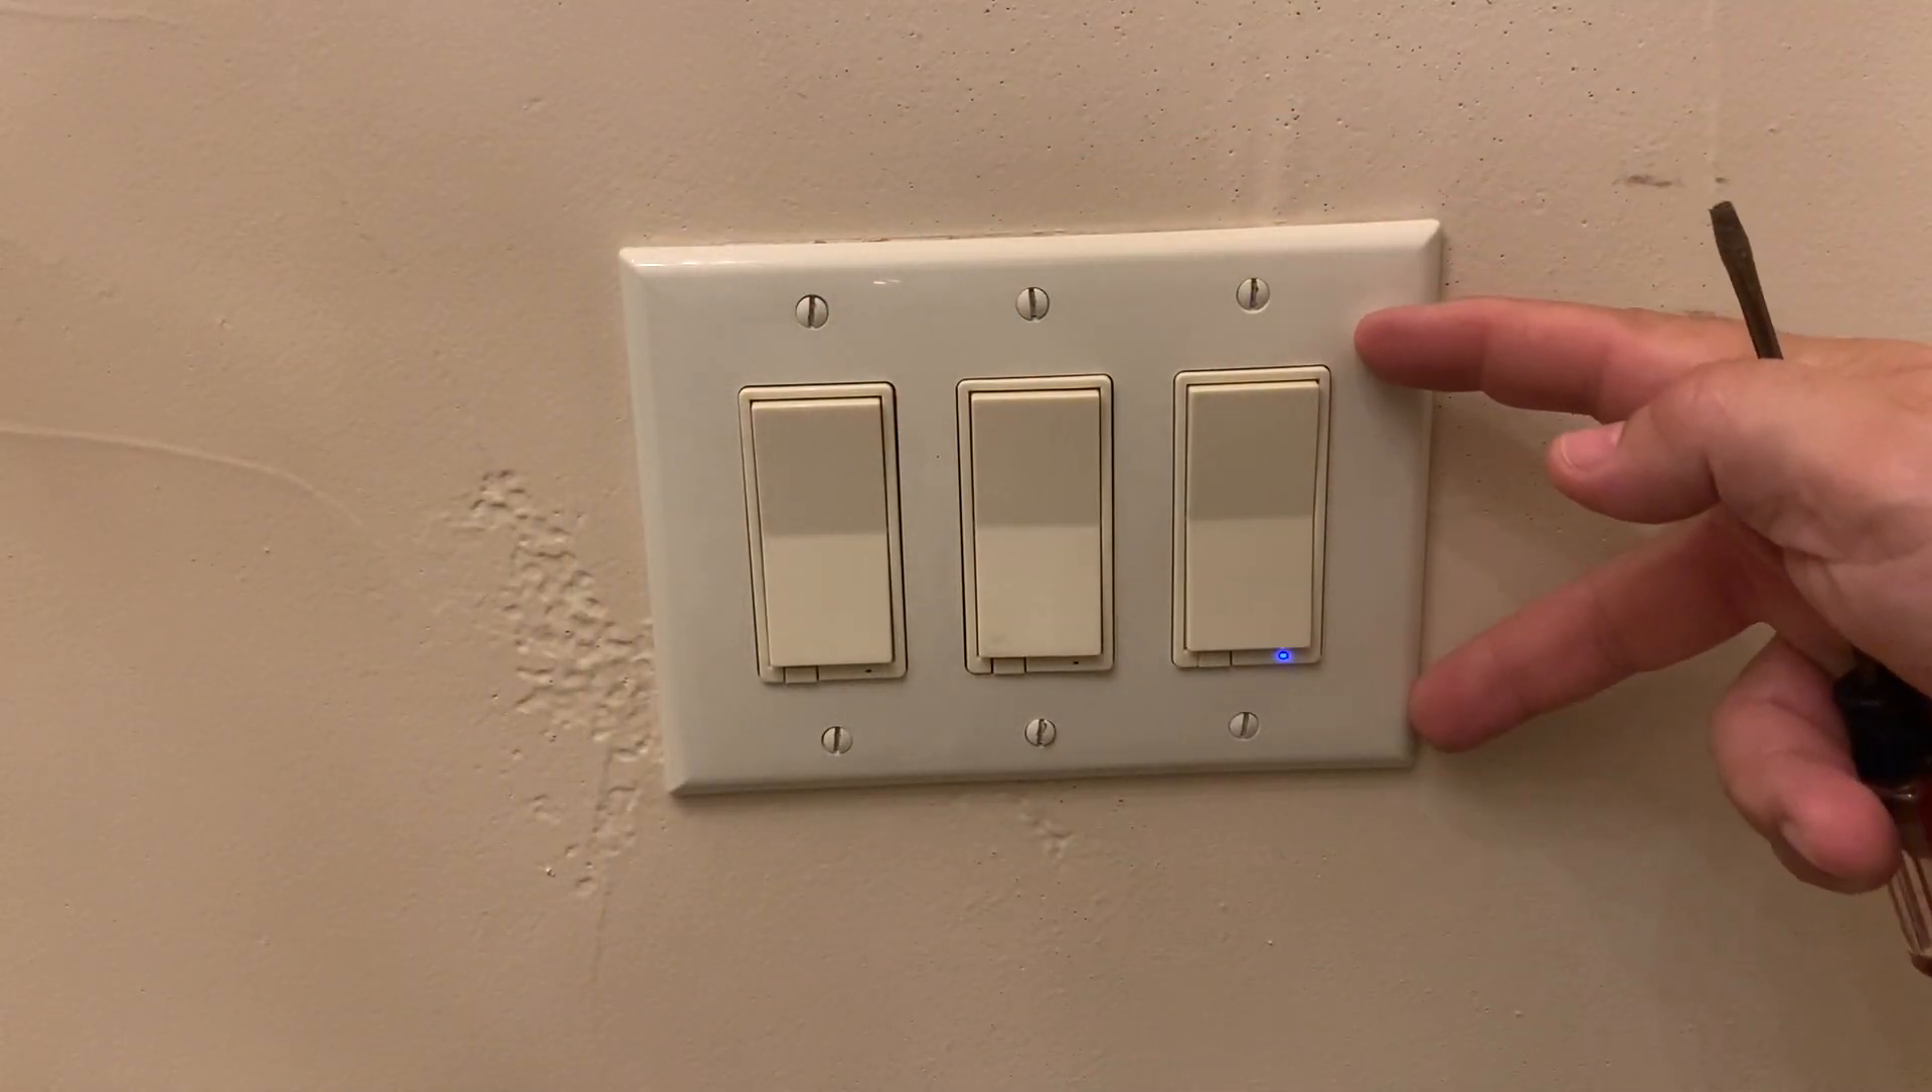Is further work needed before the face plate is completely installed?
No.